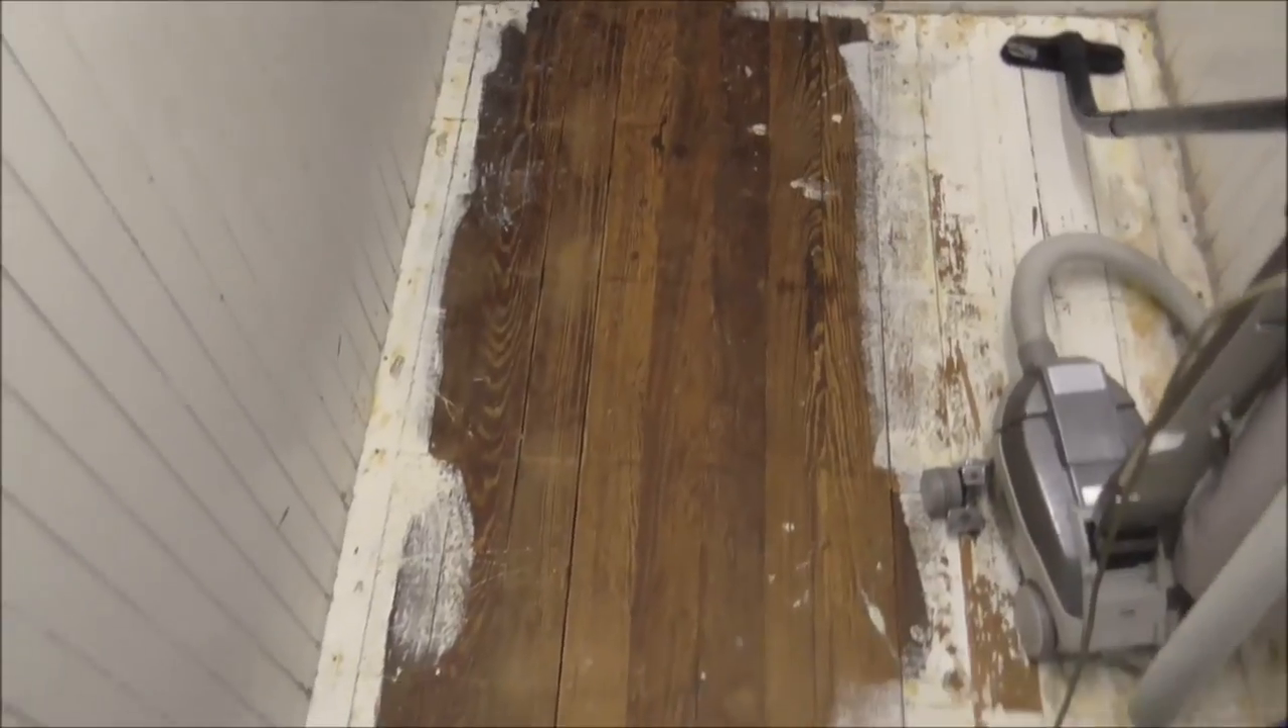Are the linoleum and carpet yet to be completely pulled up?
No.